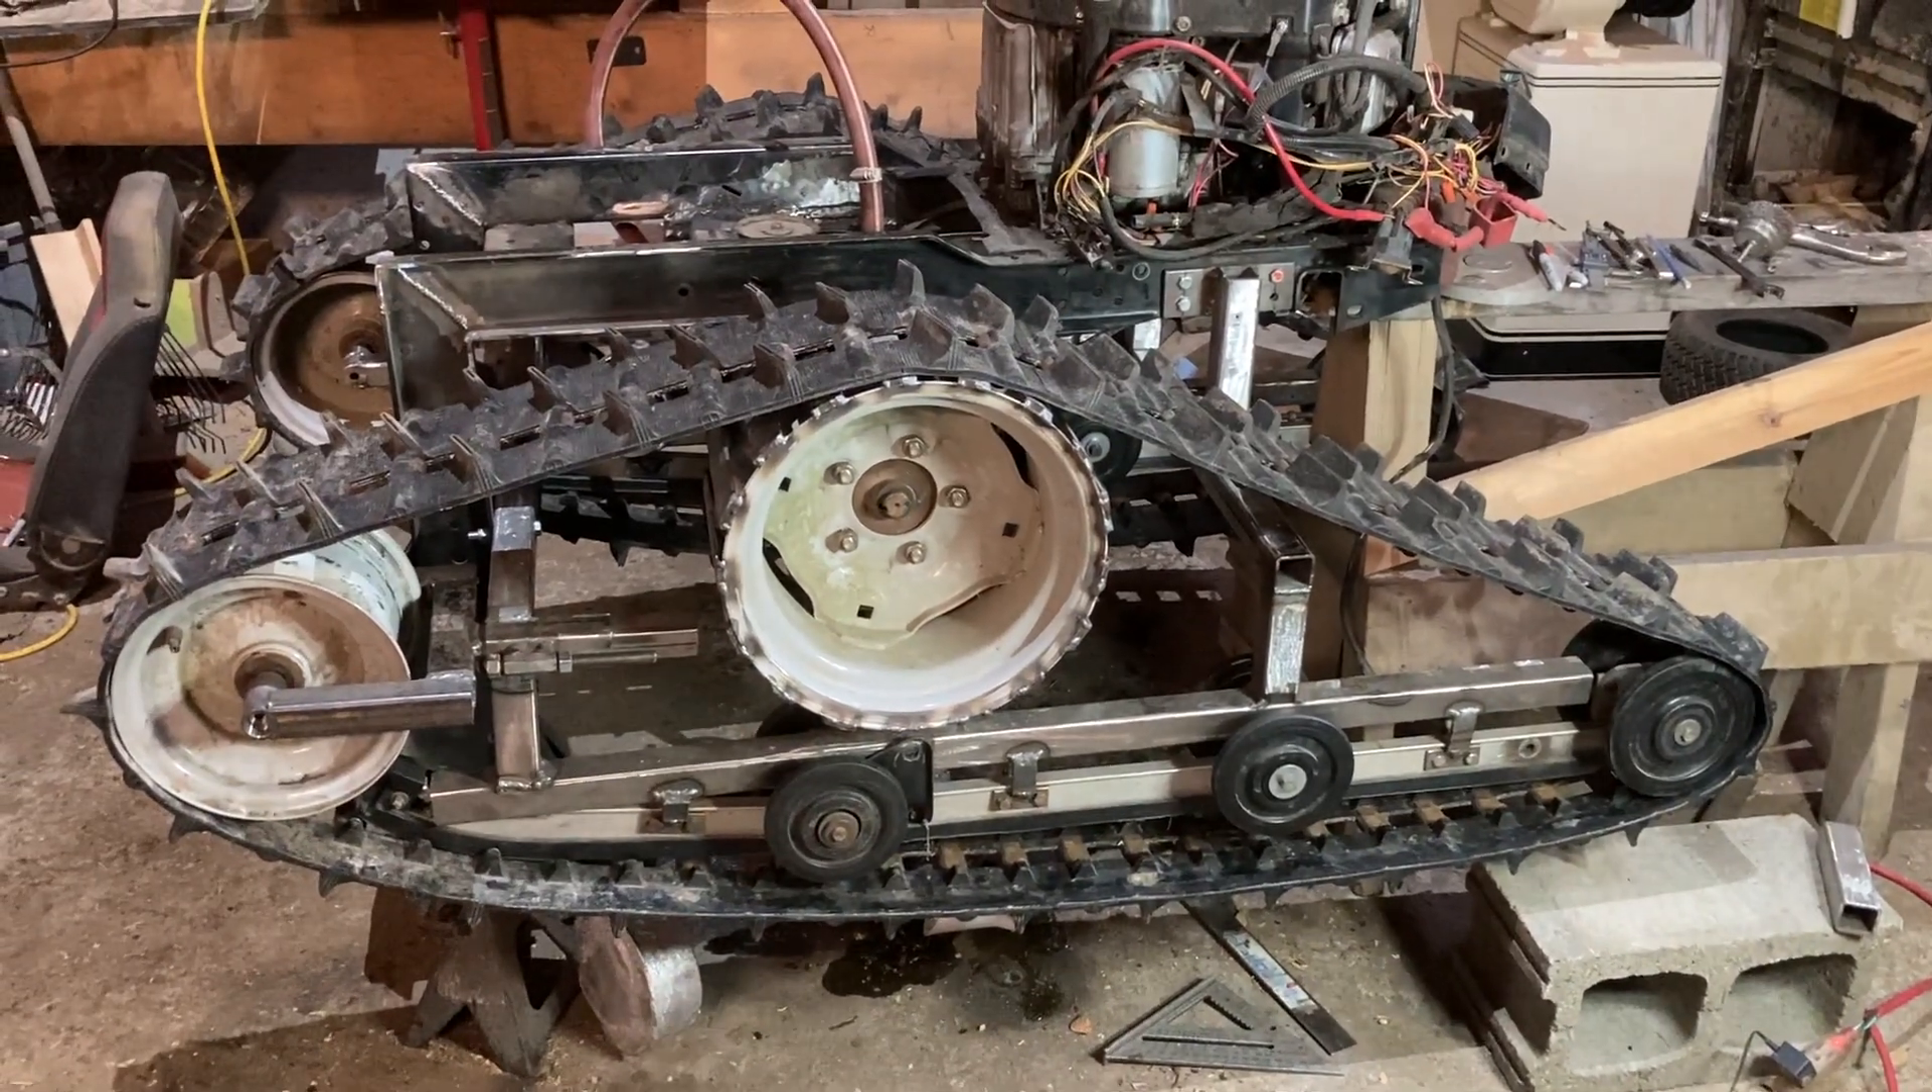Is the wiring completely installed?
No.